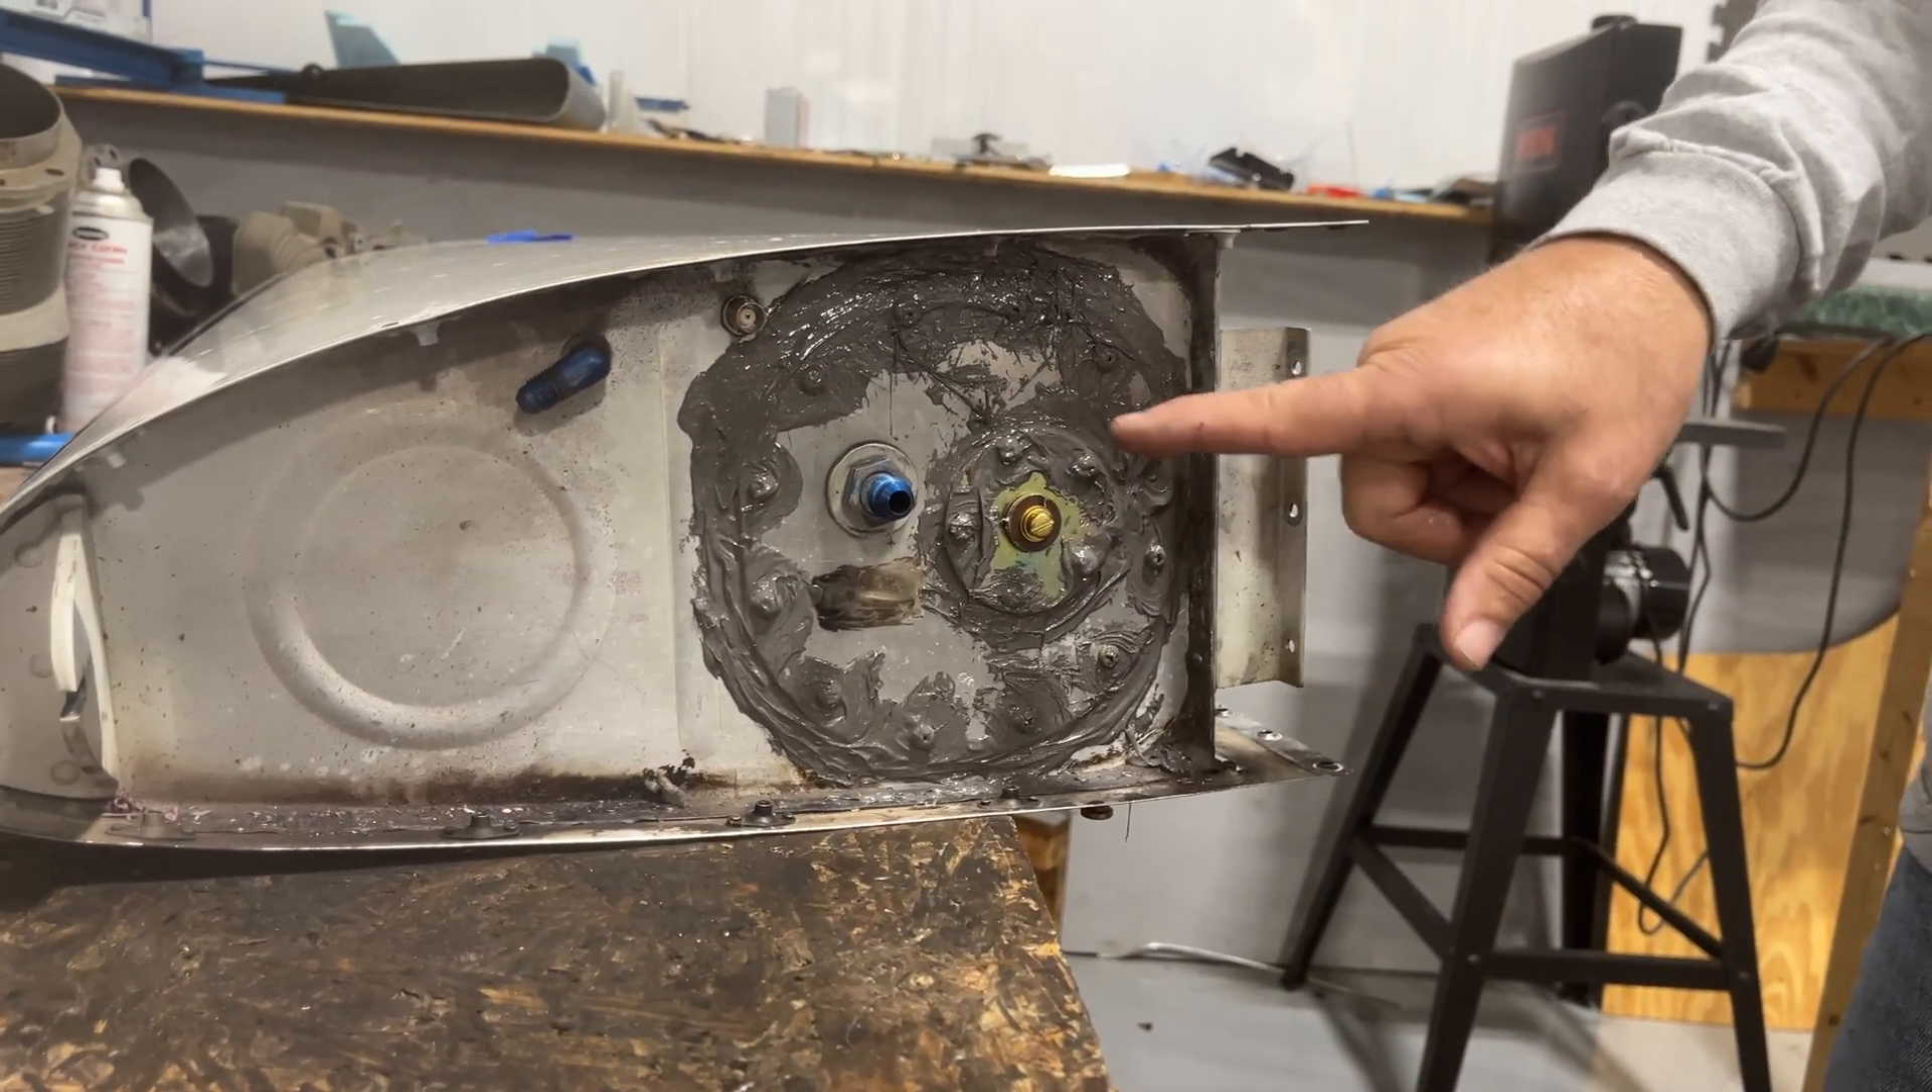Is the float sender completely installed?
Yes.